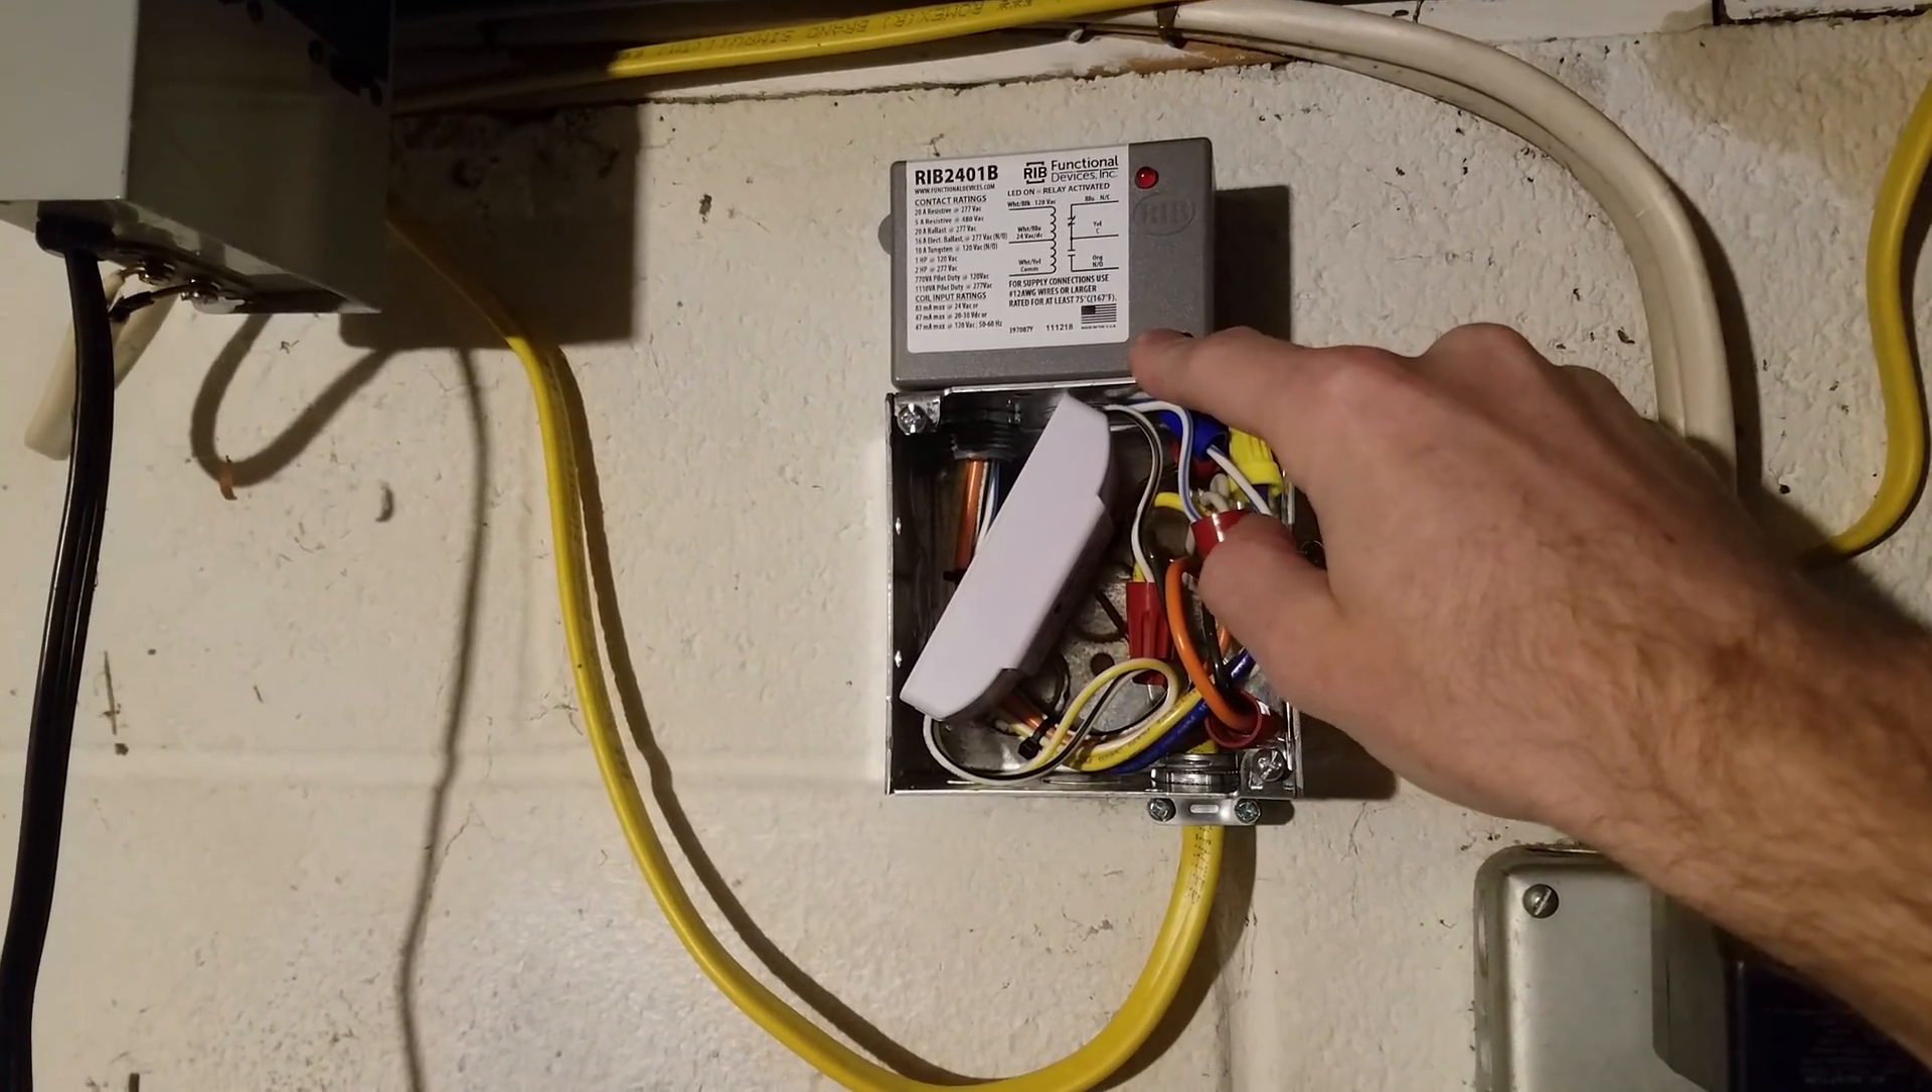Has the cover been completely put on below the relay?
No.